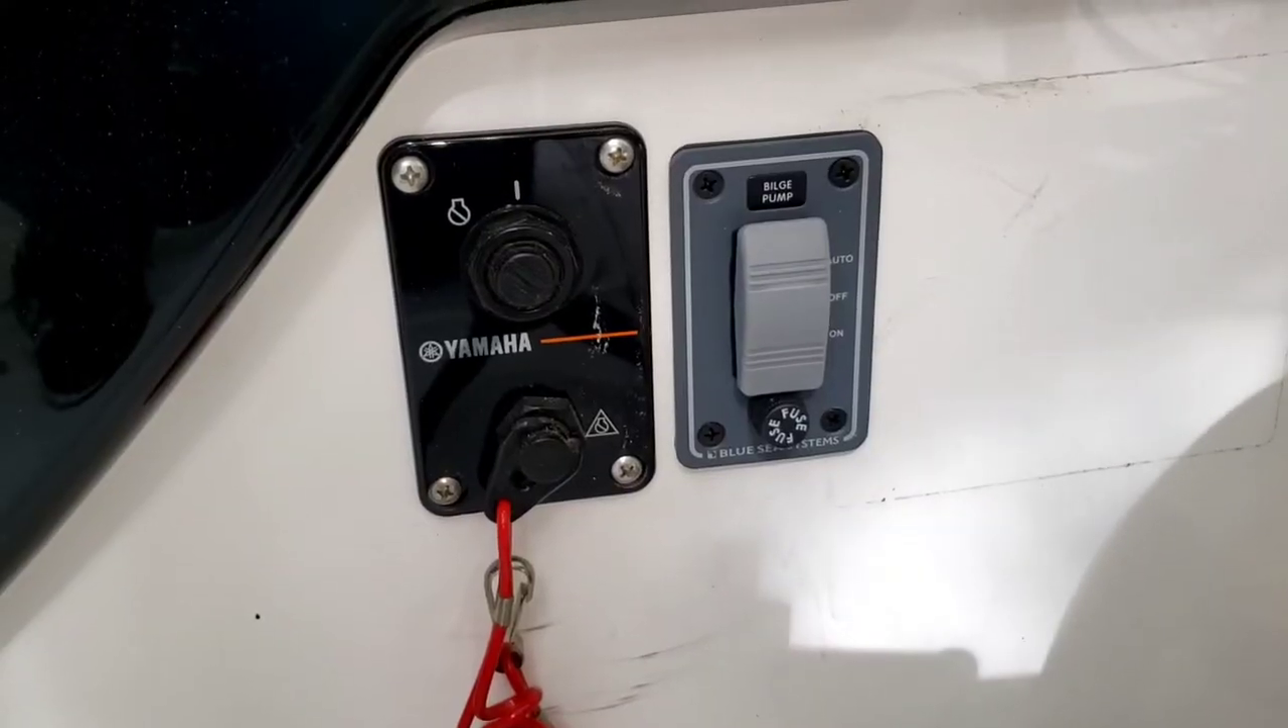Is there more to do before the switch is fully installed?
No.